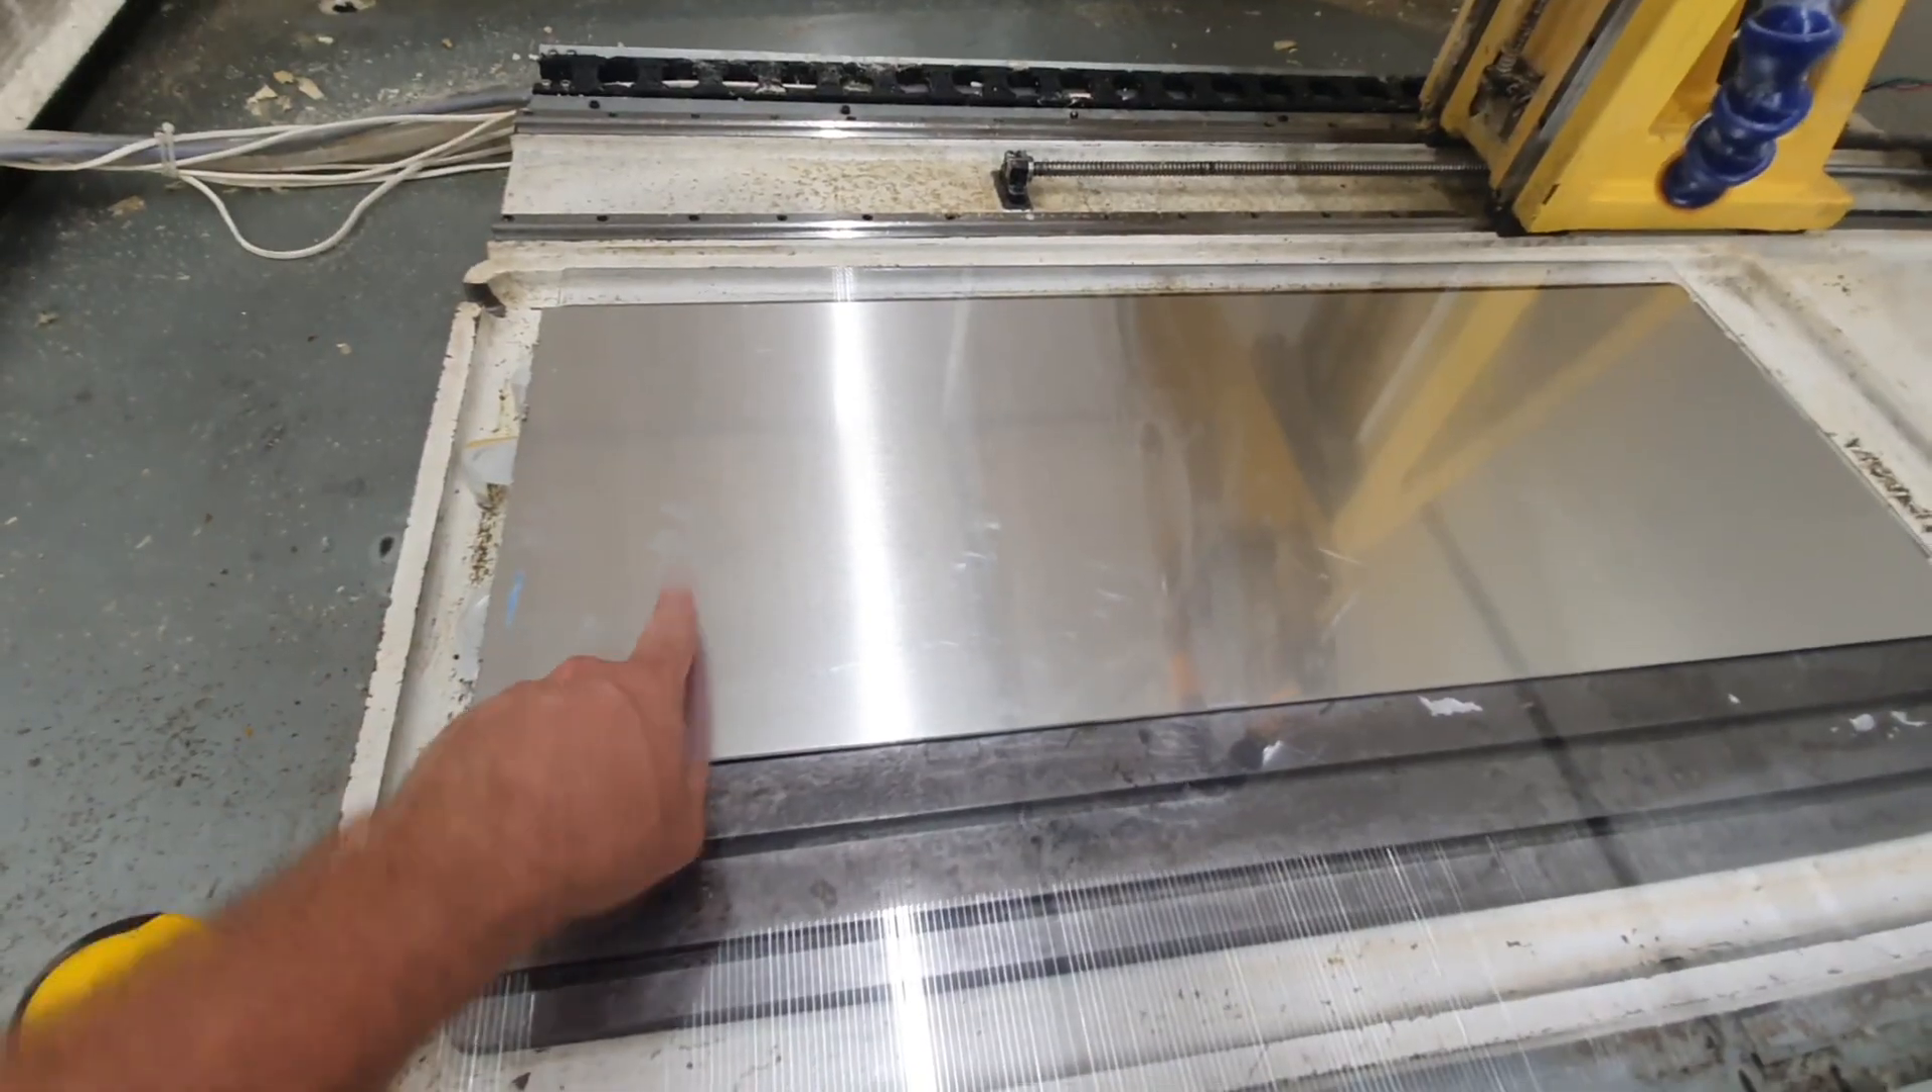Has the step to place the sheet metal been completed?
Yes.